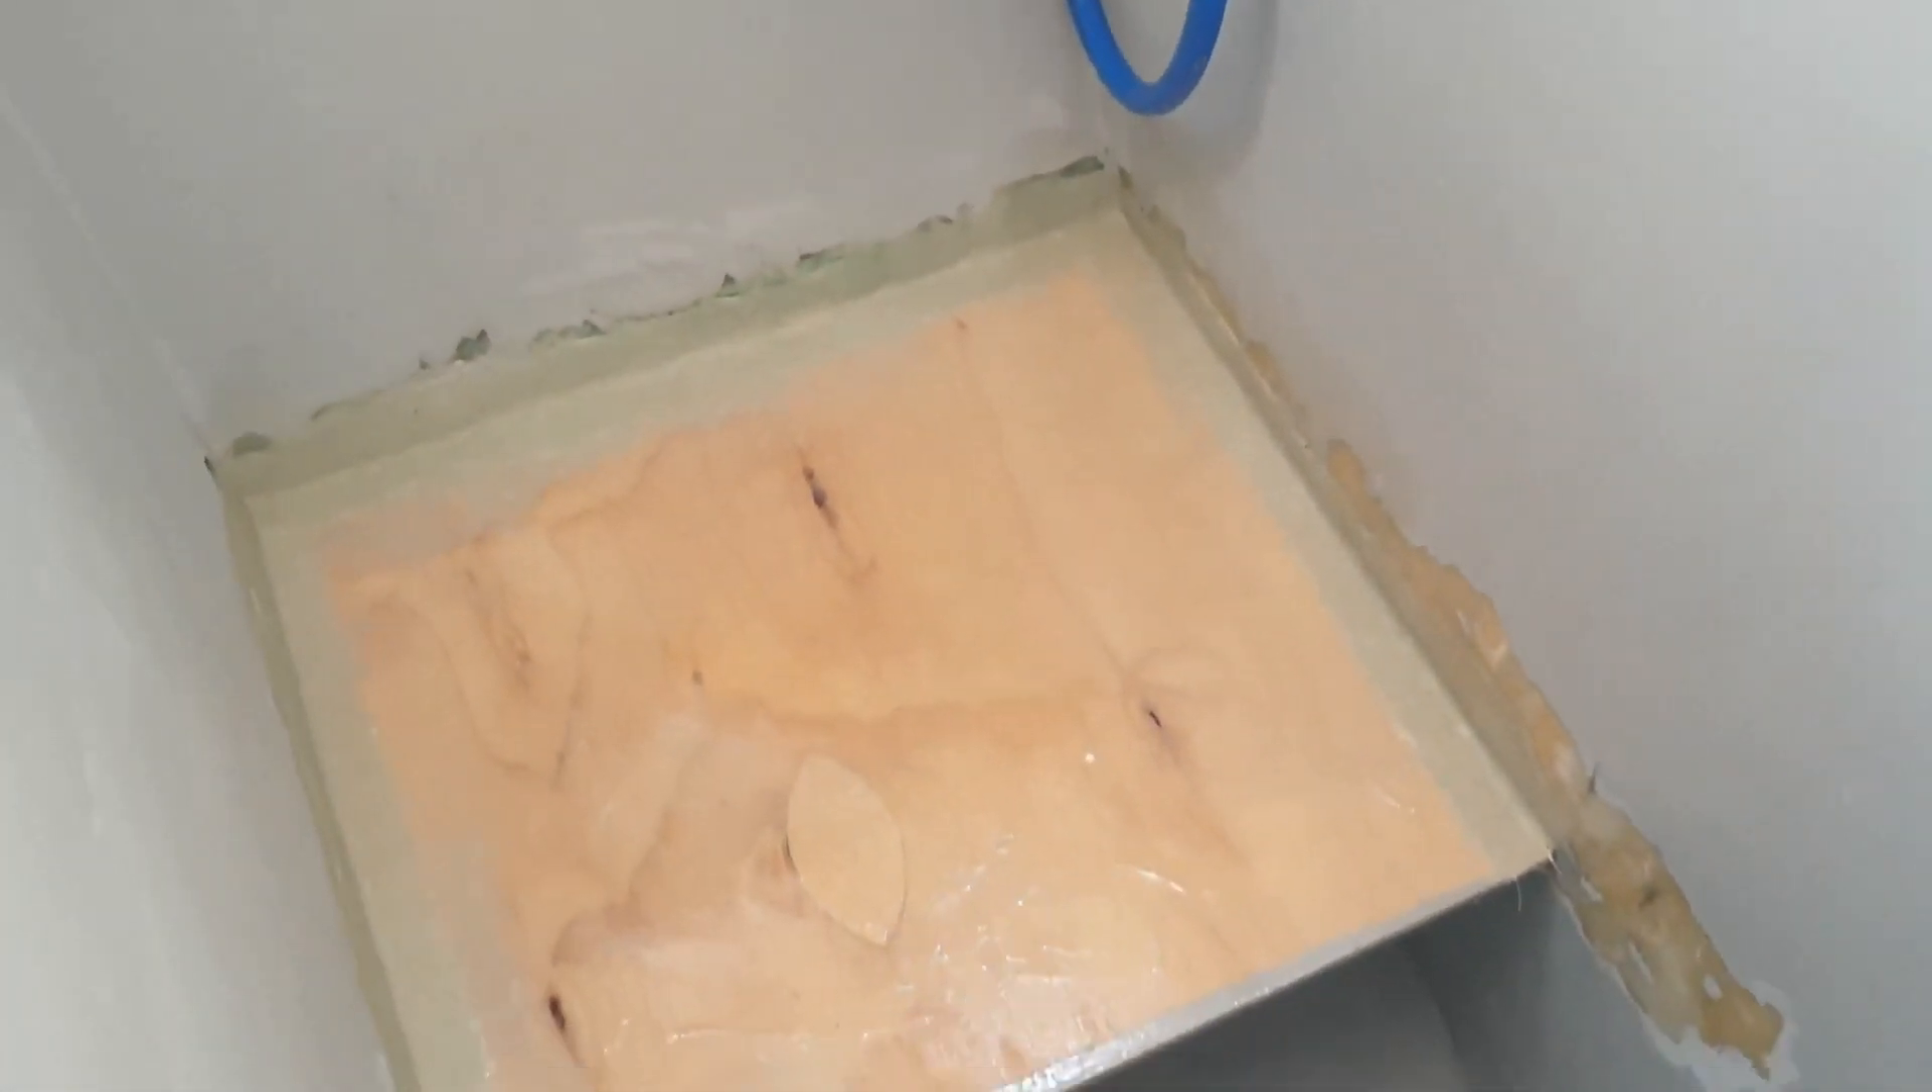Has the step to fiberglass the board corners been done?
Yes.